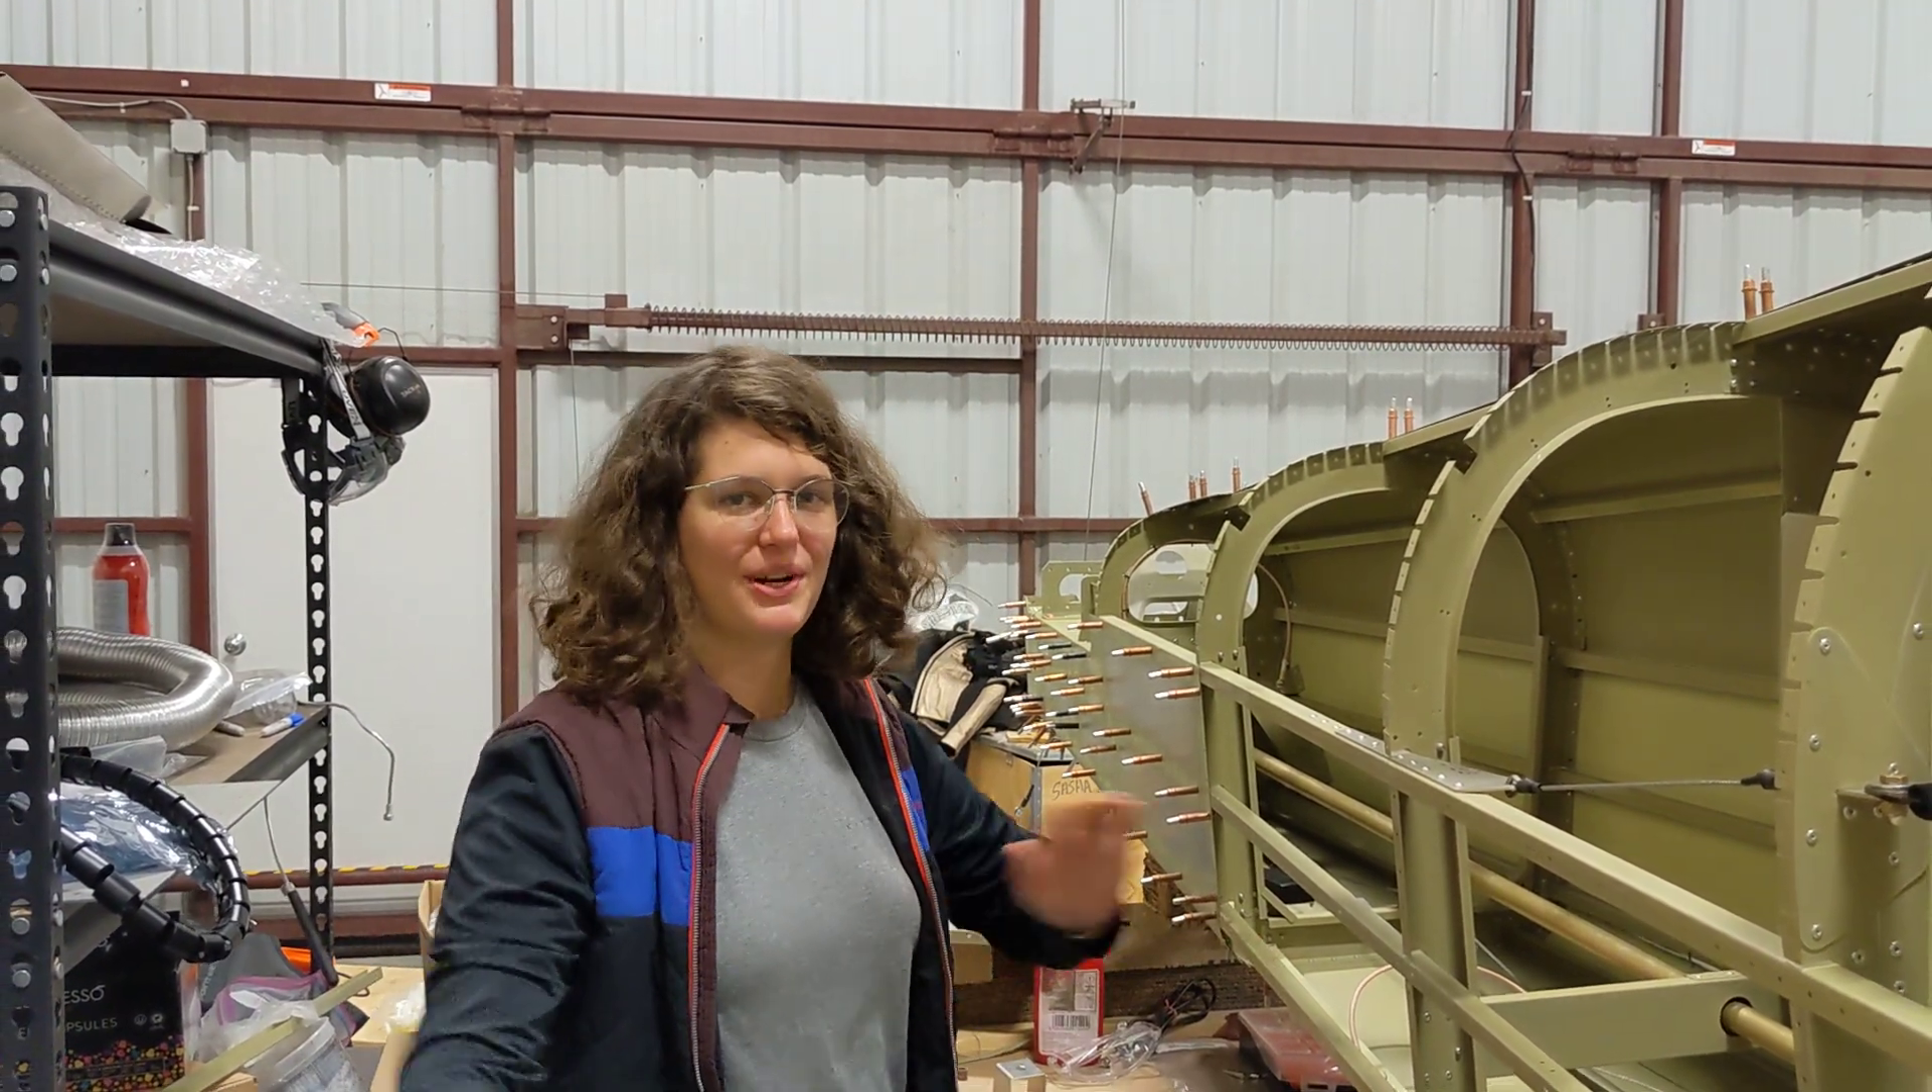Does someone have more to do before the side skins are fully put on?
Yes.